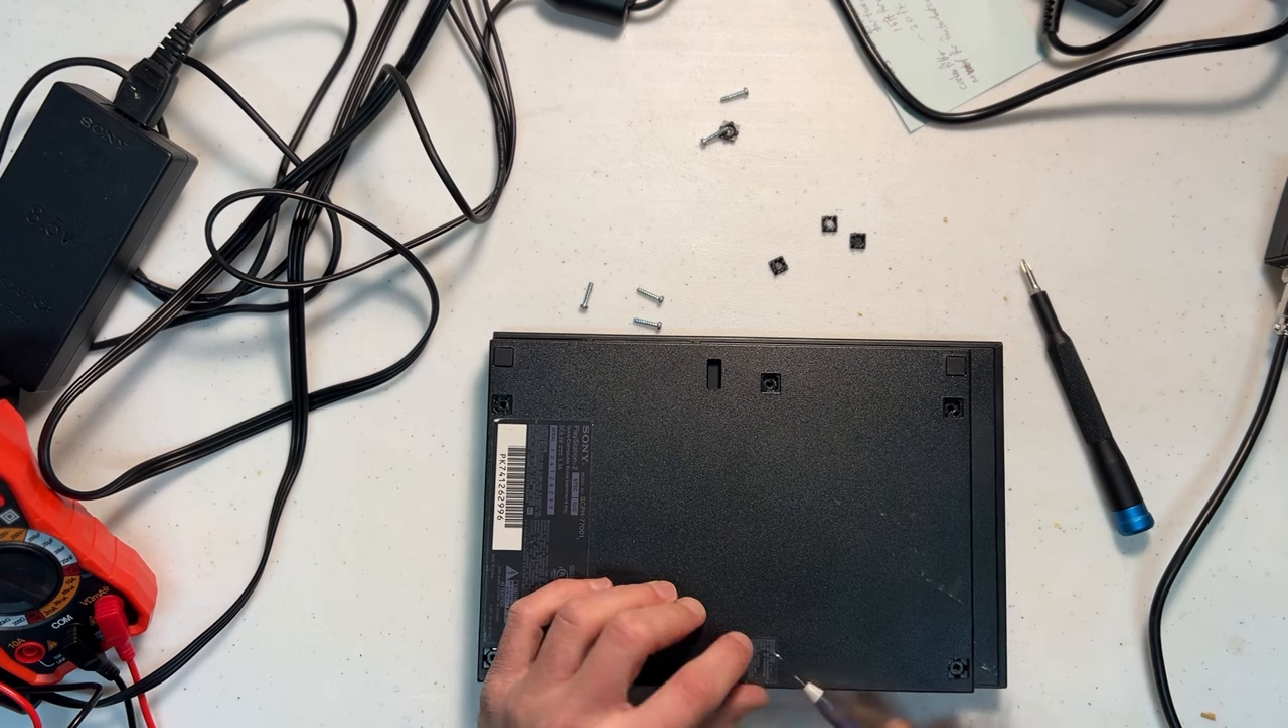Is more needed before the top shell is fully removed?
Yes.